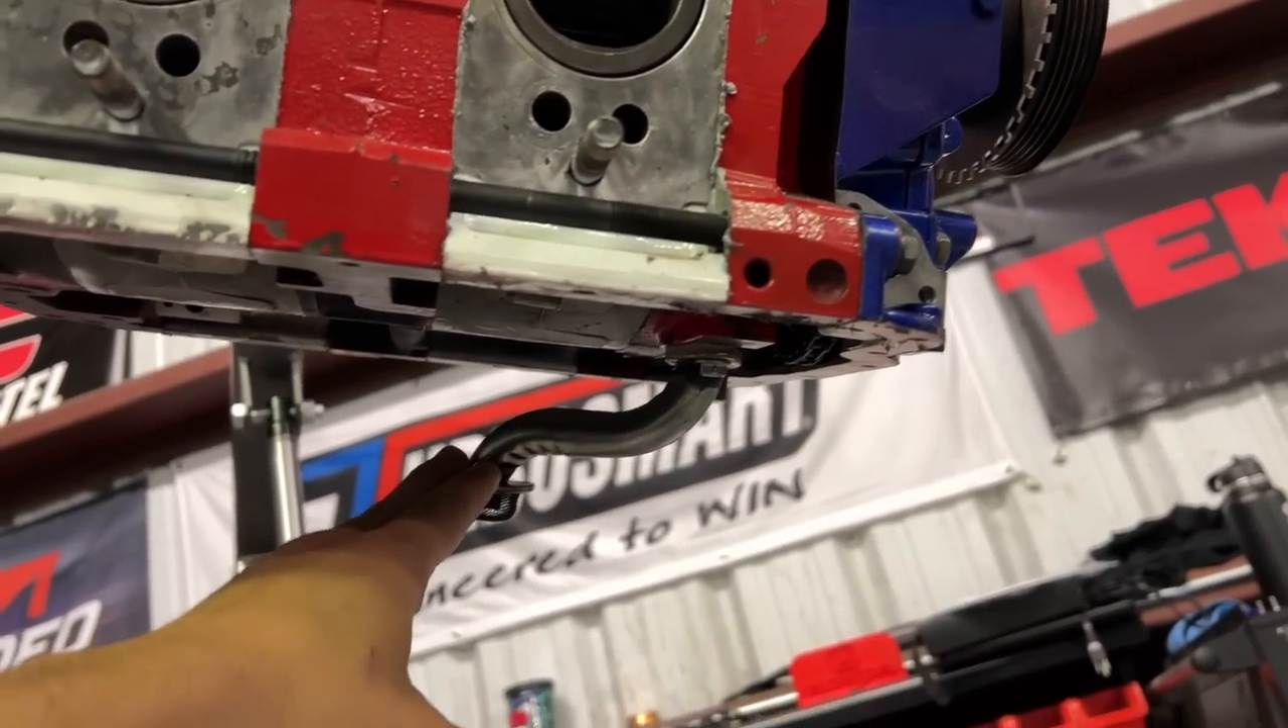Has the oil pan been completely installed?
No.